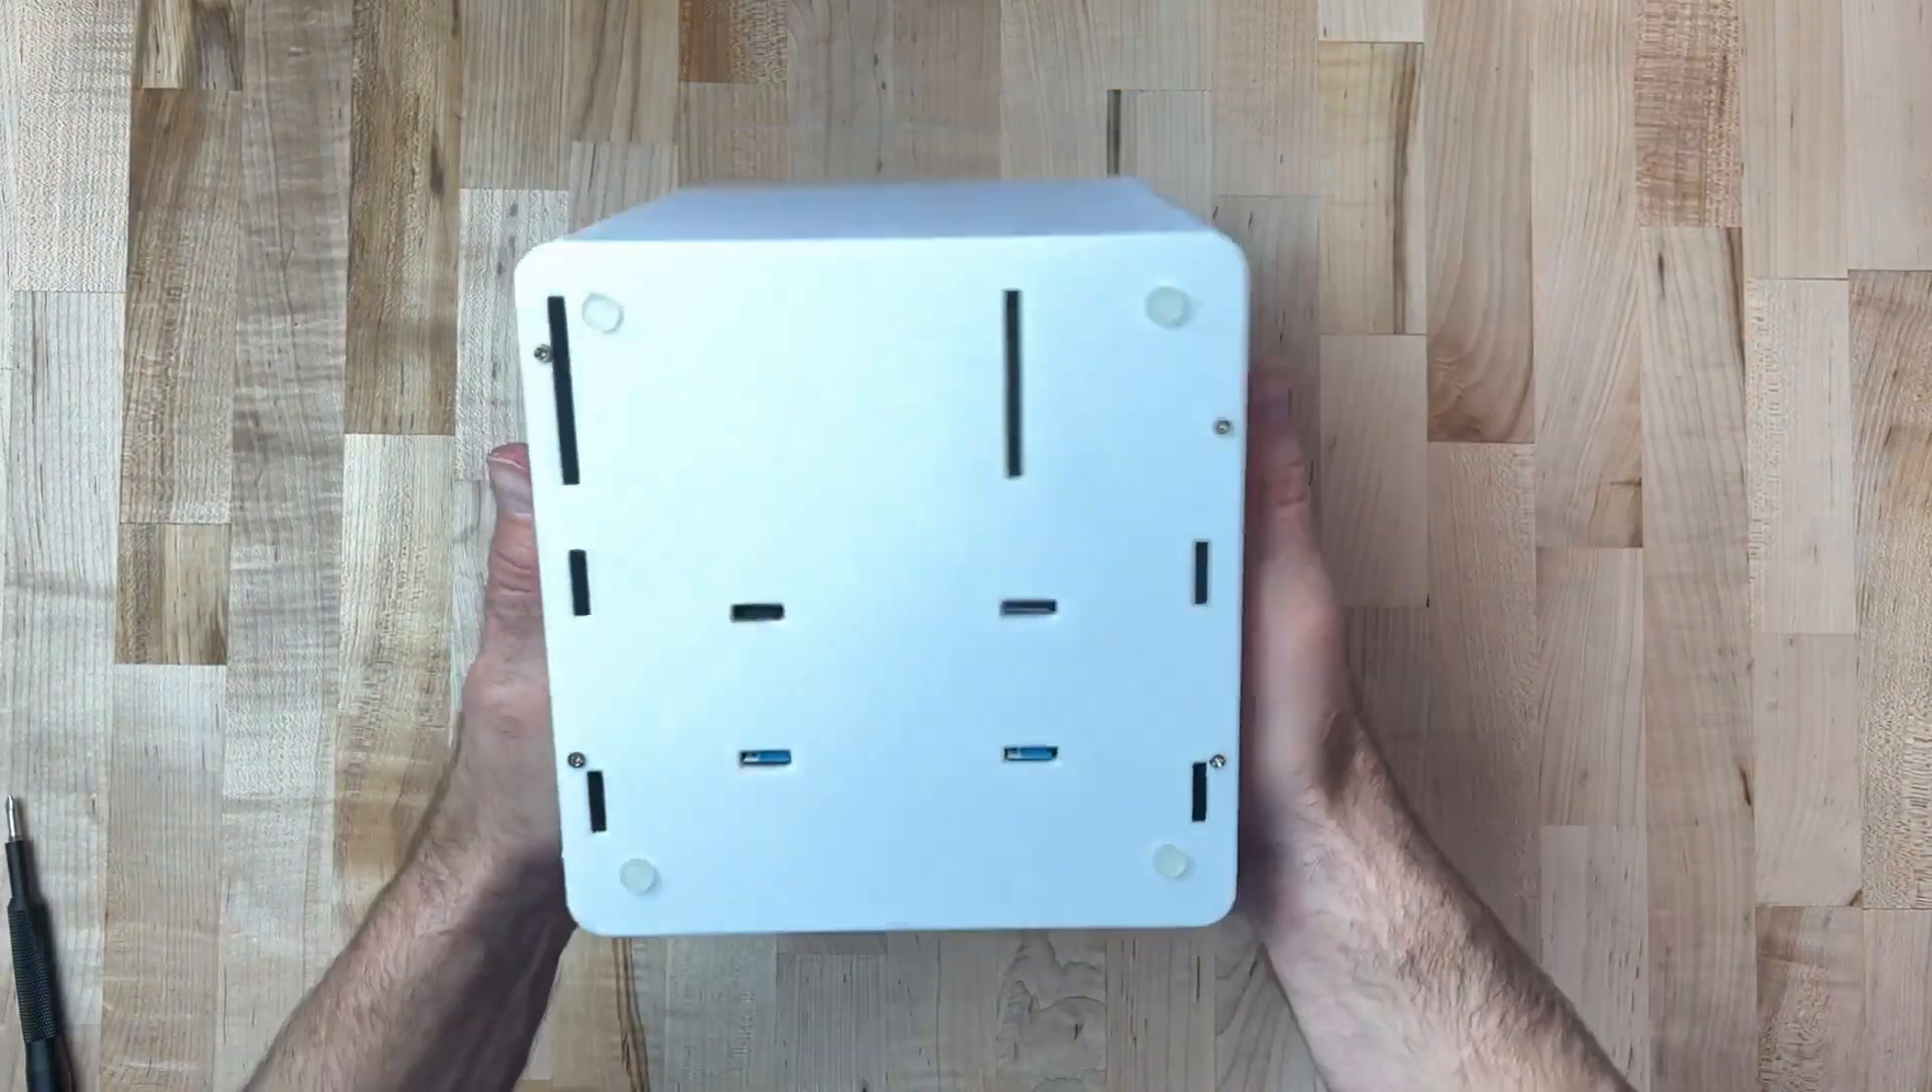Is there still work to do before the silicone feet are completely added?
No.